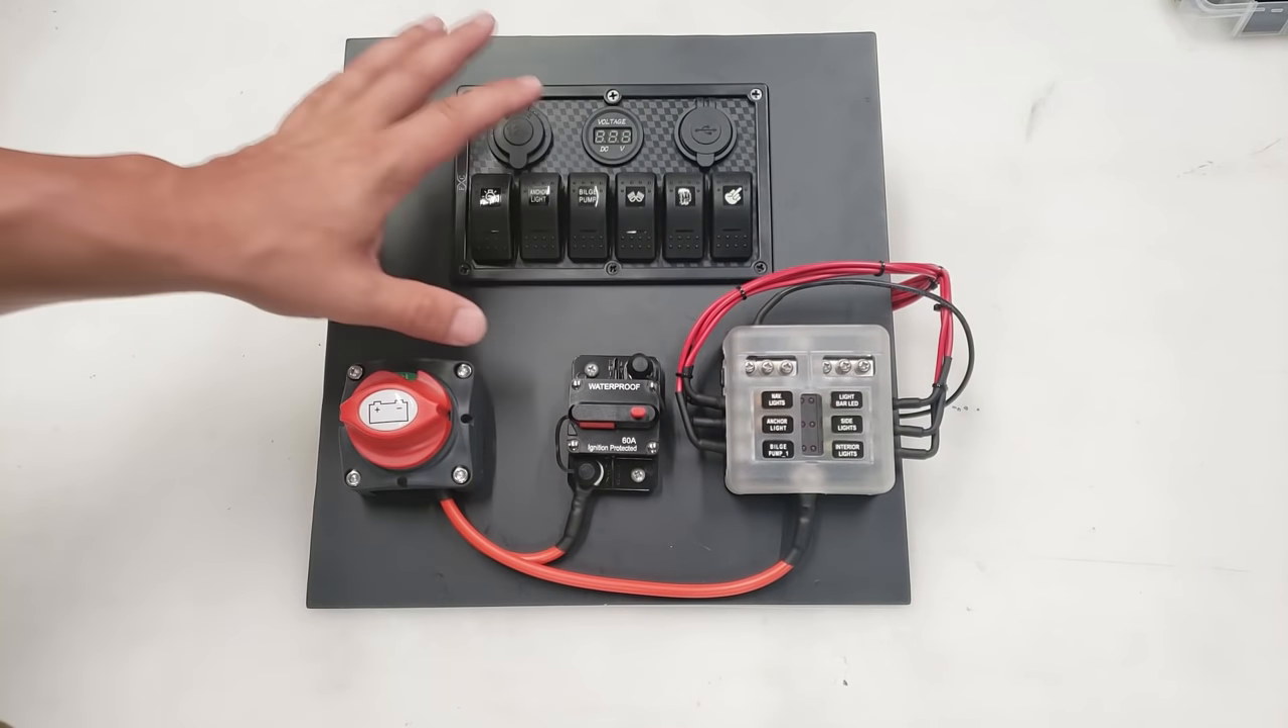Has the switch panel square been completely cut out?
Yes.